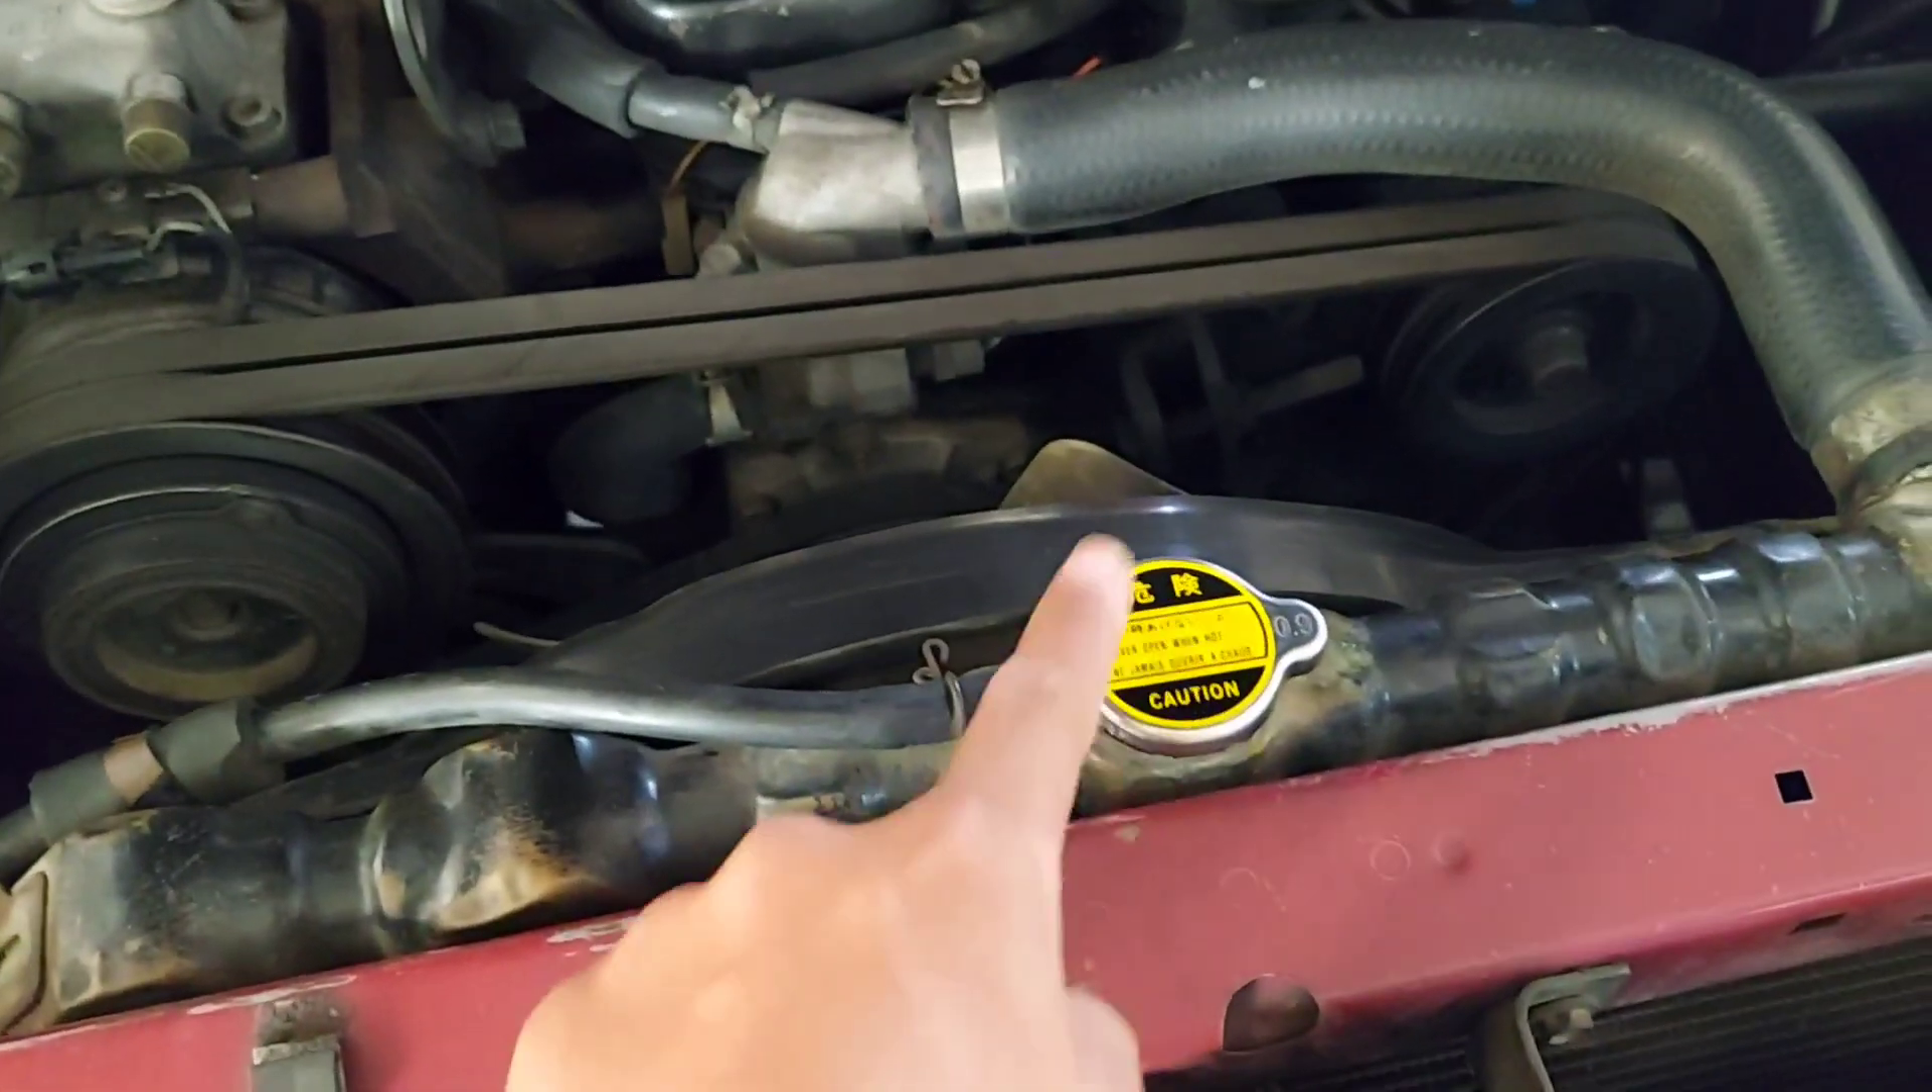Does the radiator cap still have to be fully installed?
No.